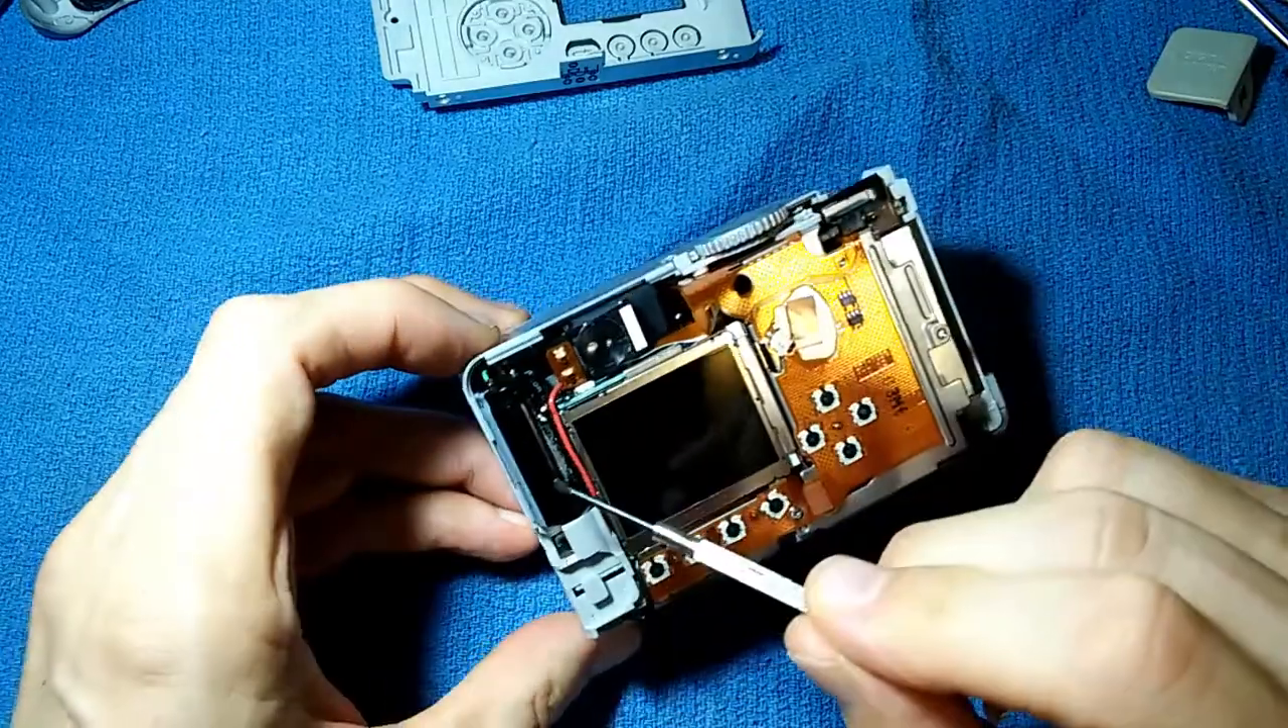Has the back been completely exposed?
Yes.